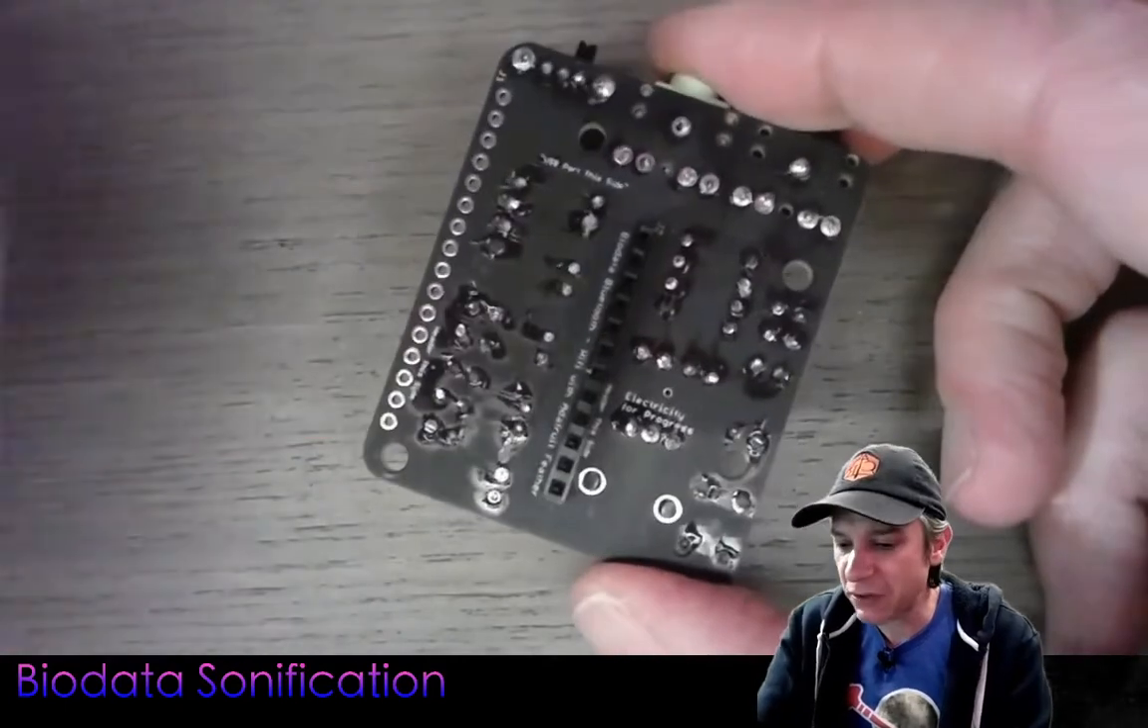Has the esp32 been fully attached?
No.